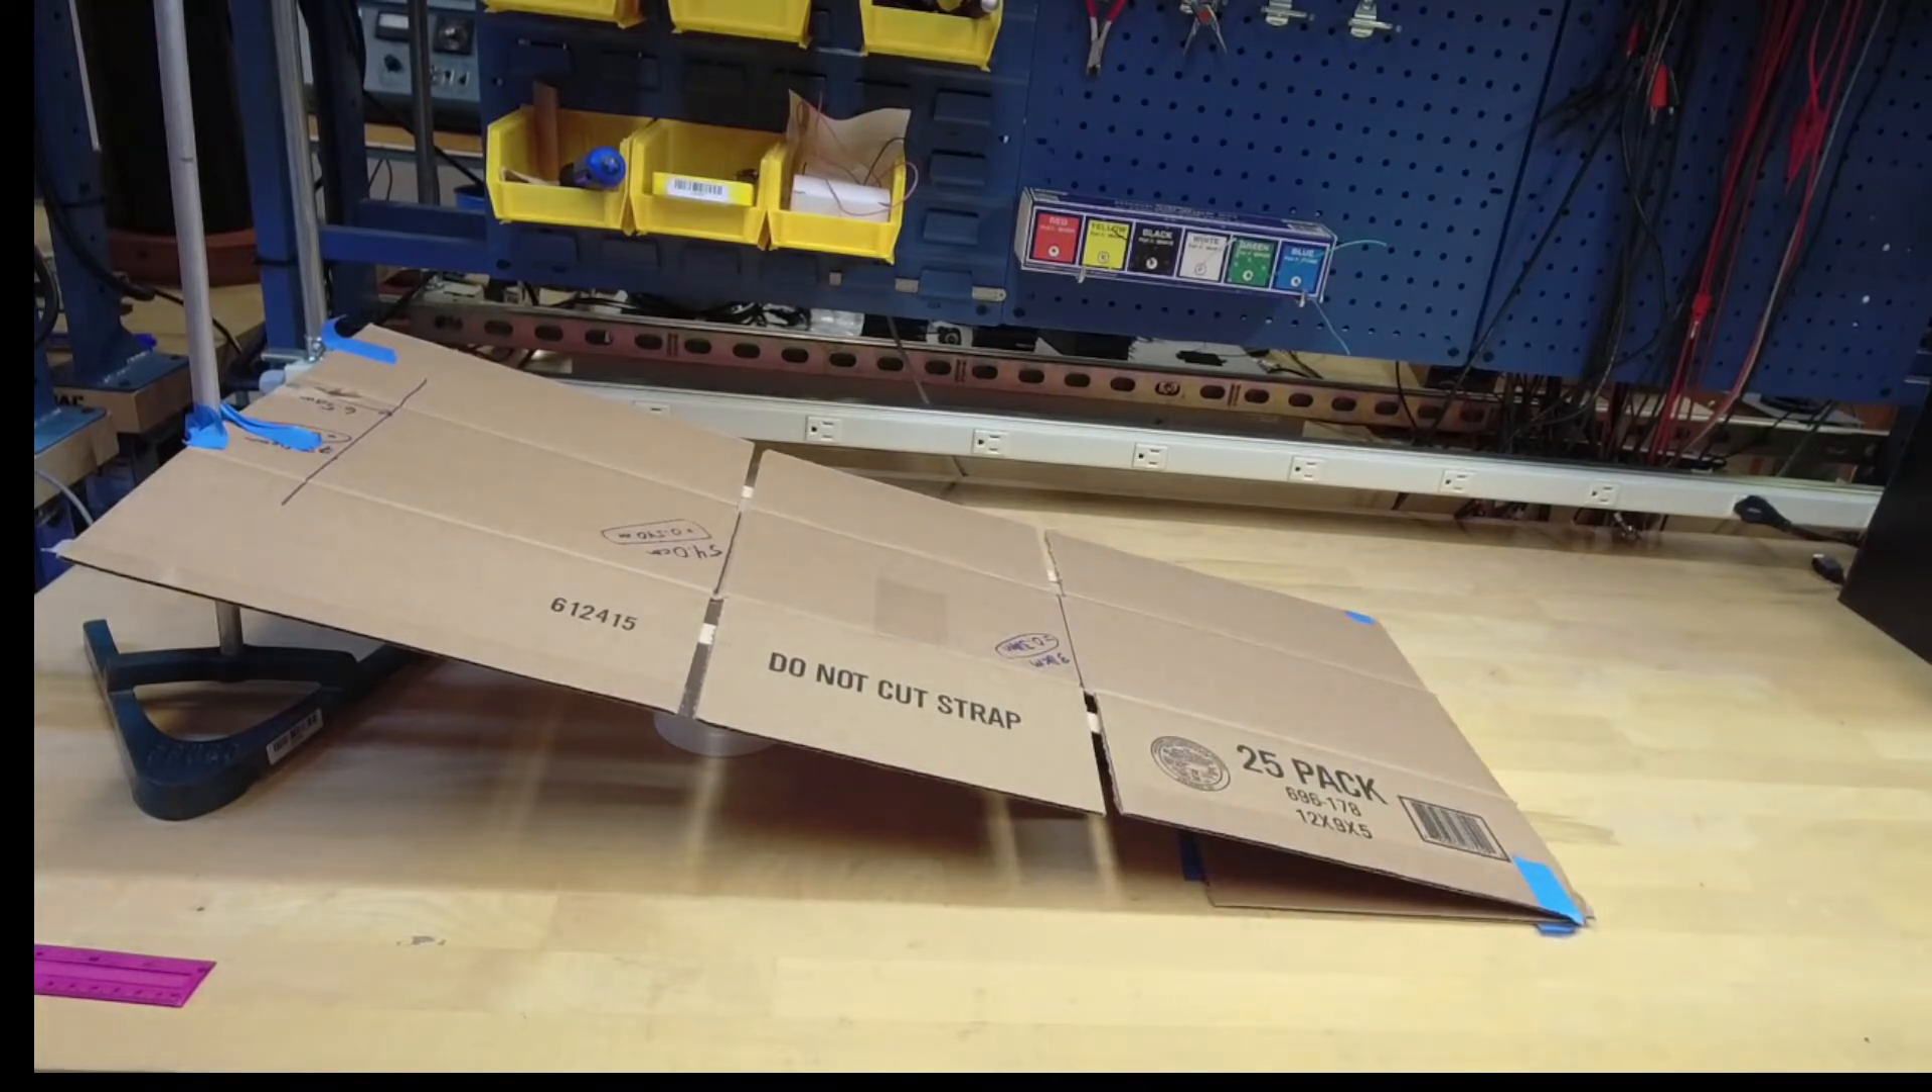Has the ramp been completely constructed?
Yes.